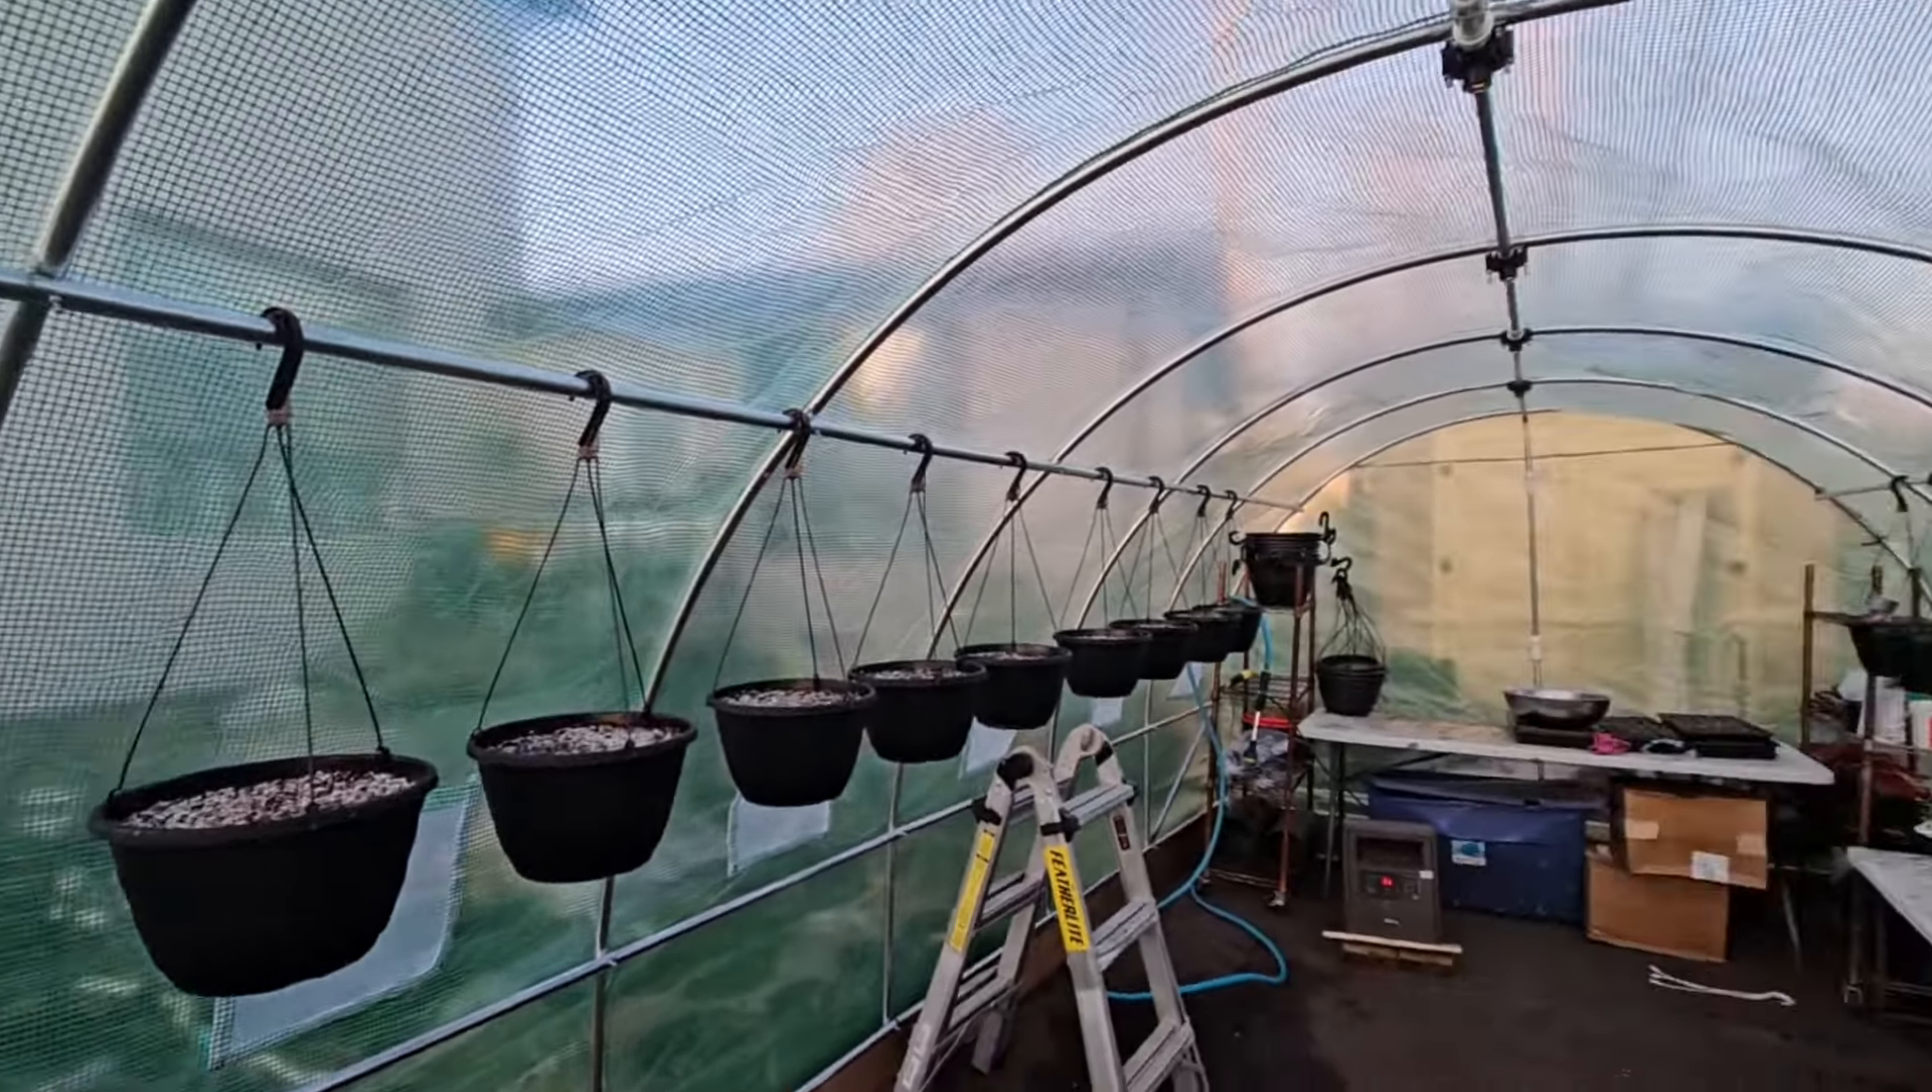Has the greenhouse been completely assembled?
Yes.